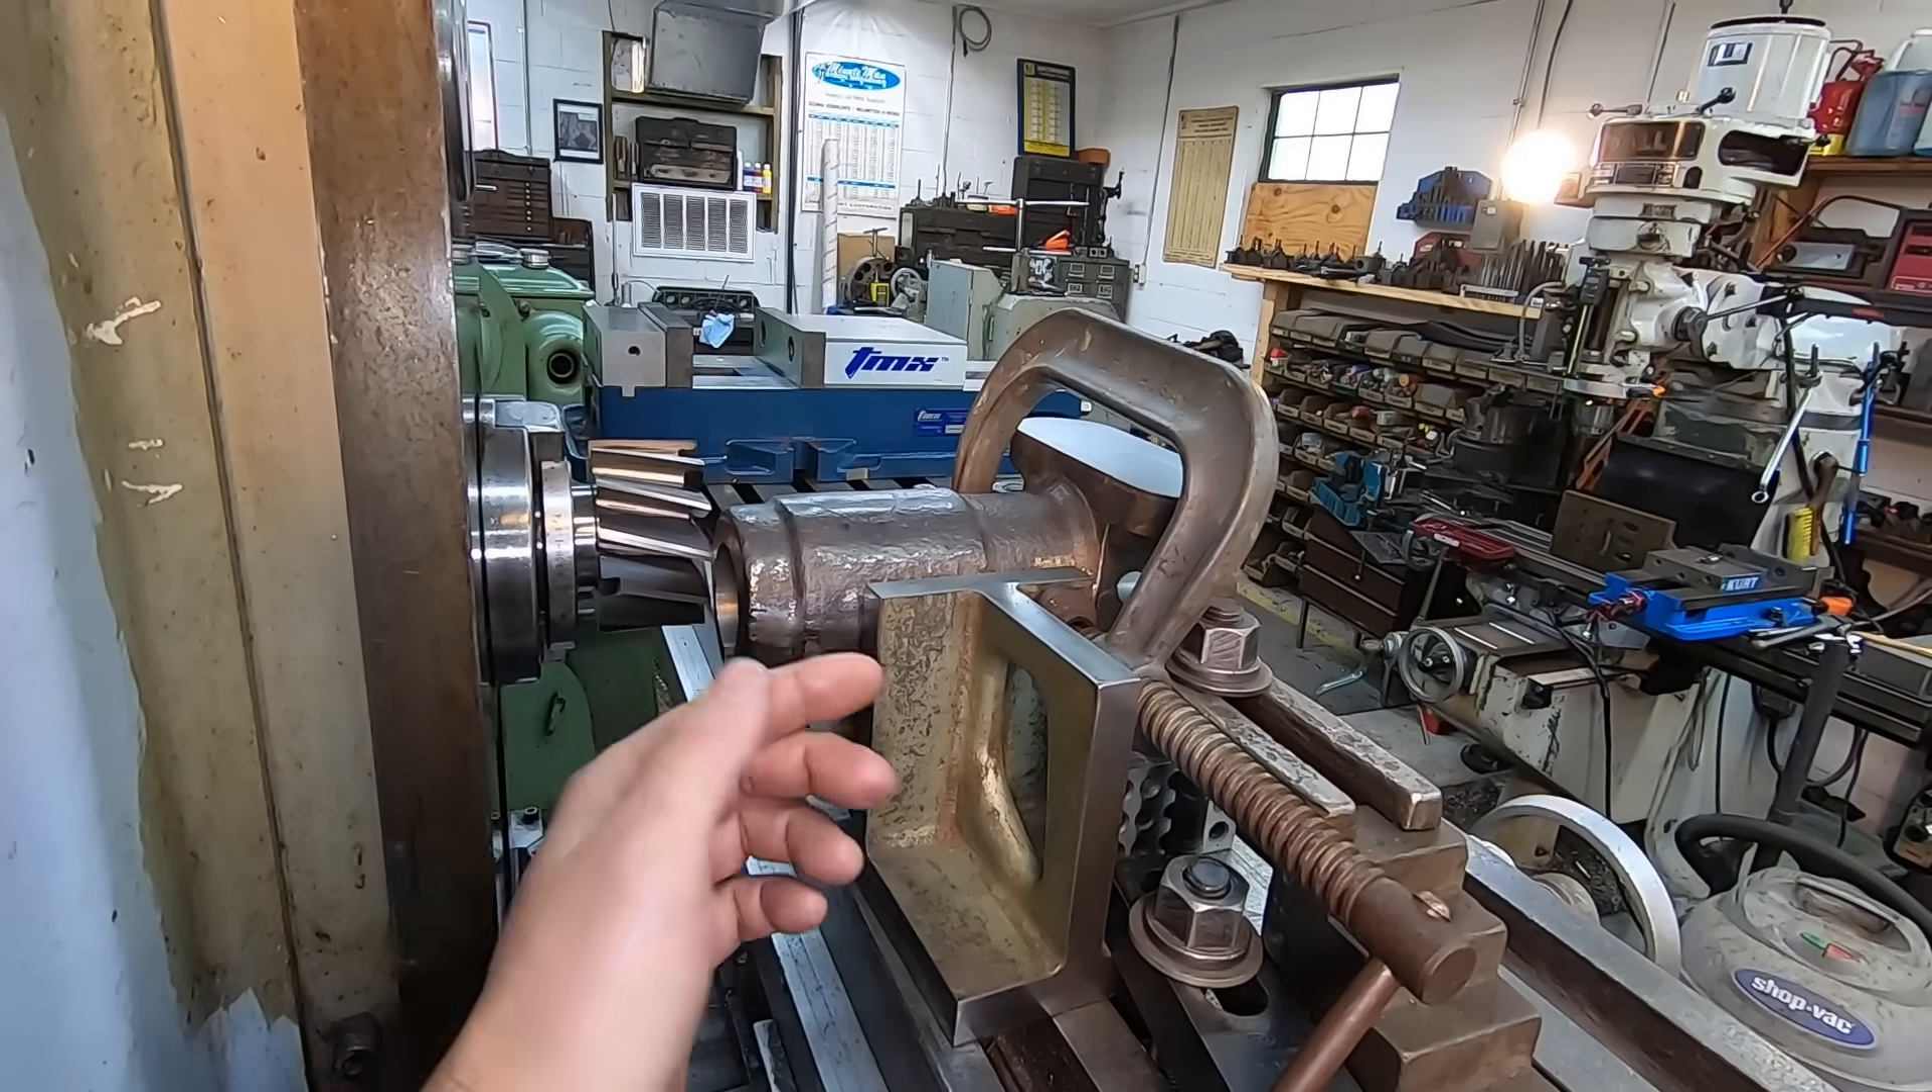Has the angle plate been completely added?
Yes.